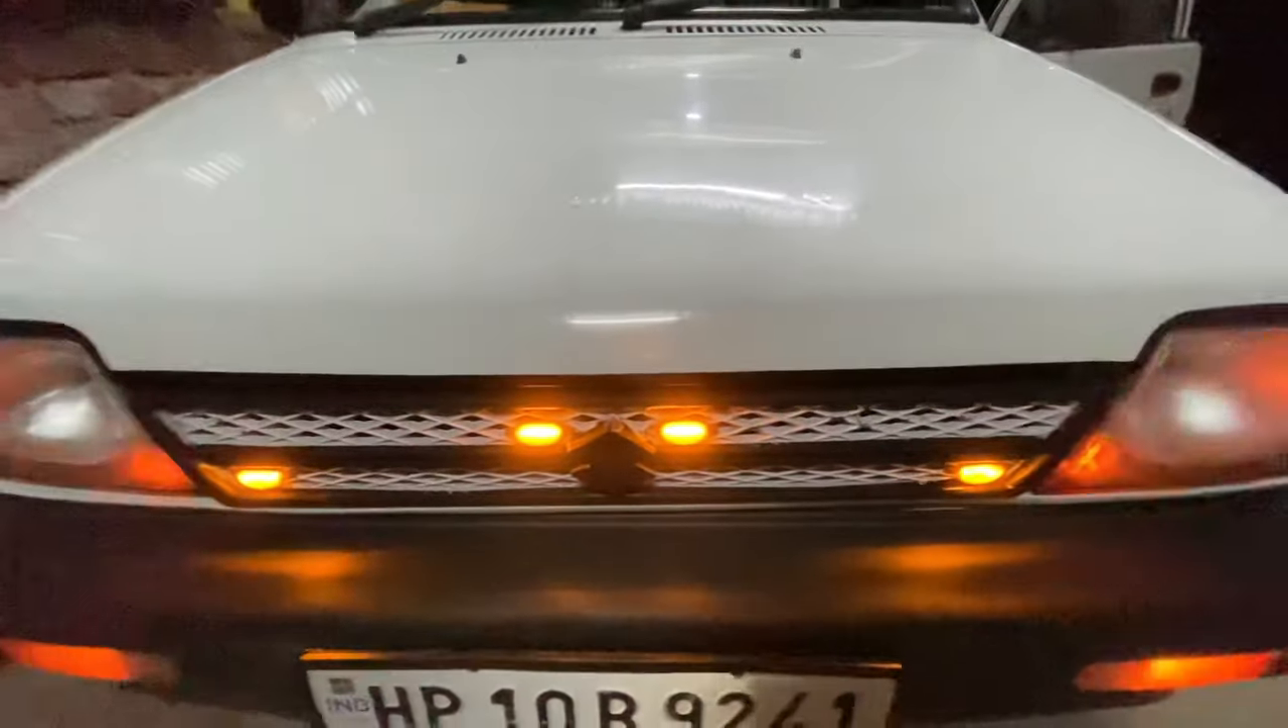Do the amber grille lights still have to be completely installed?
No.